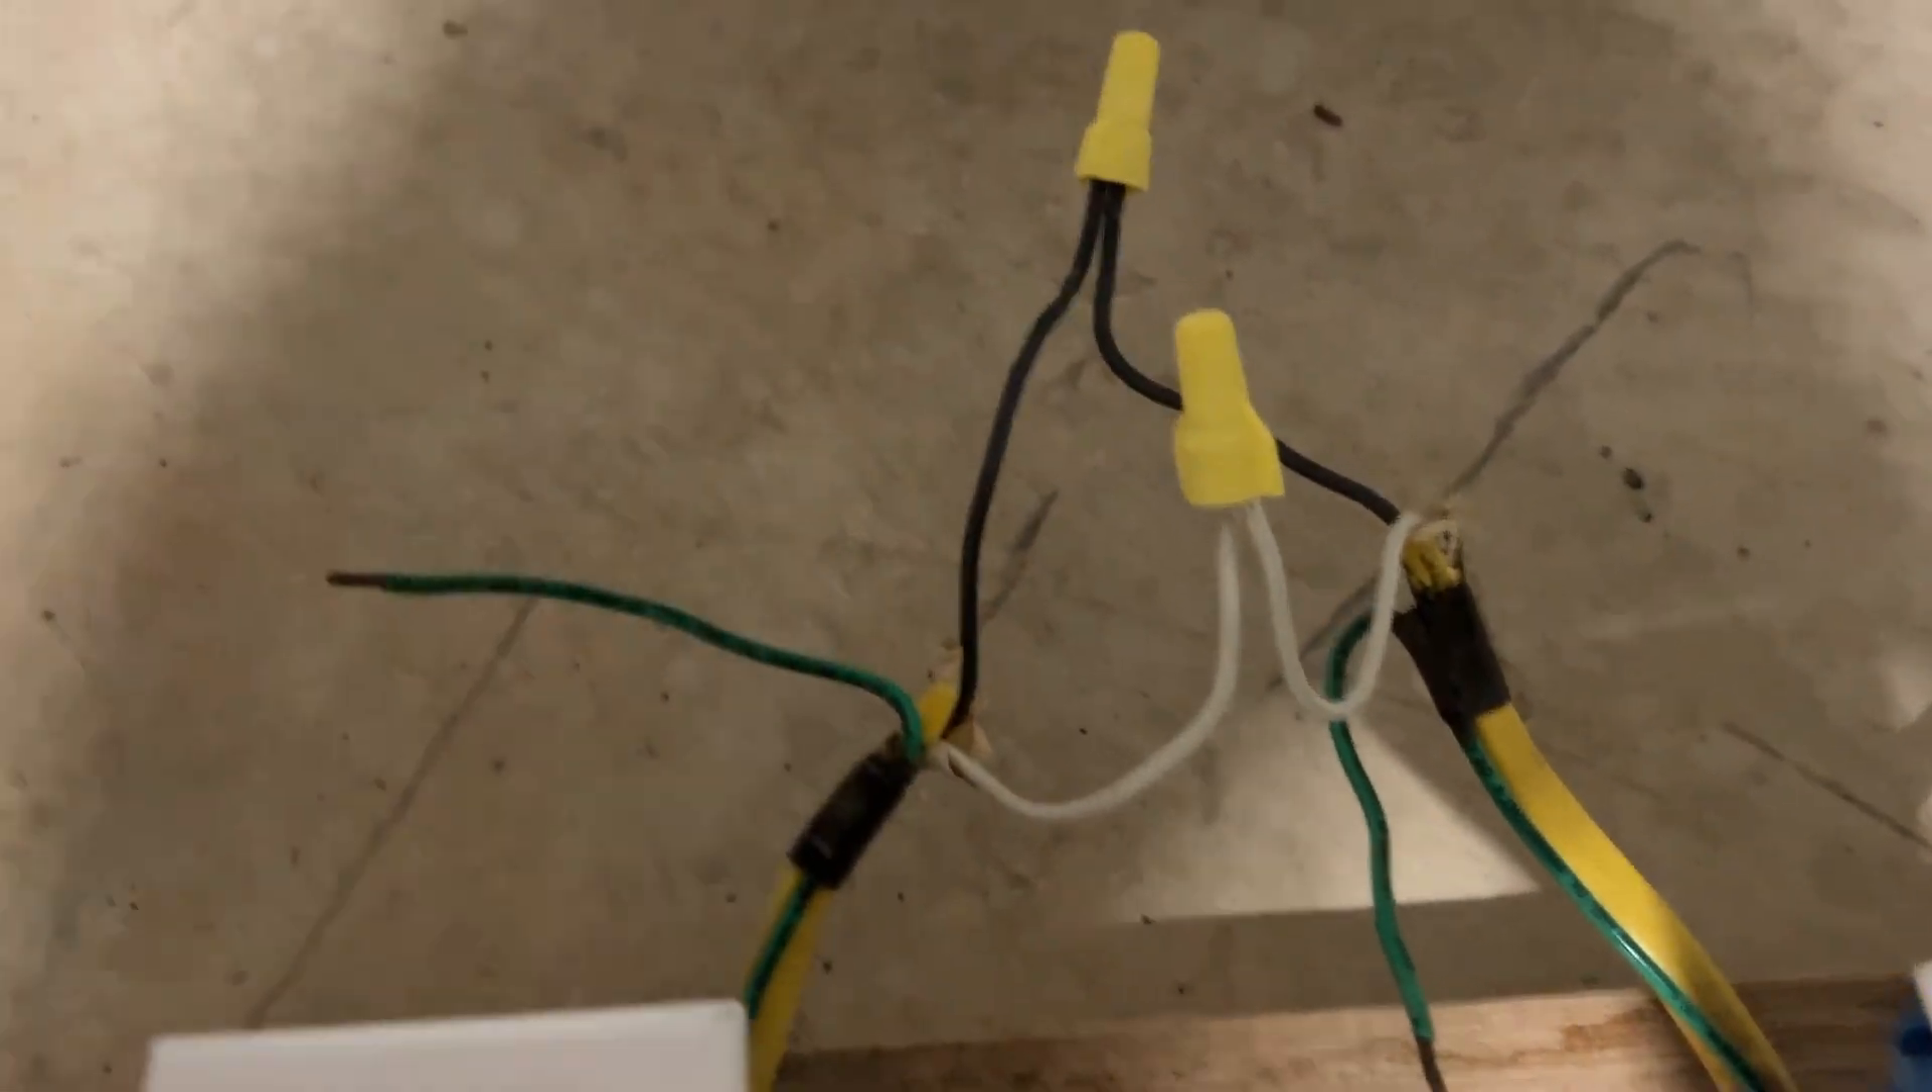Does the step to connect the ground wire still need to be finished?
Yes.